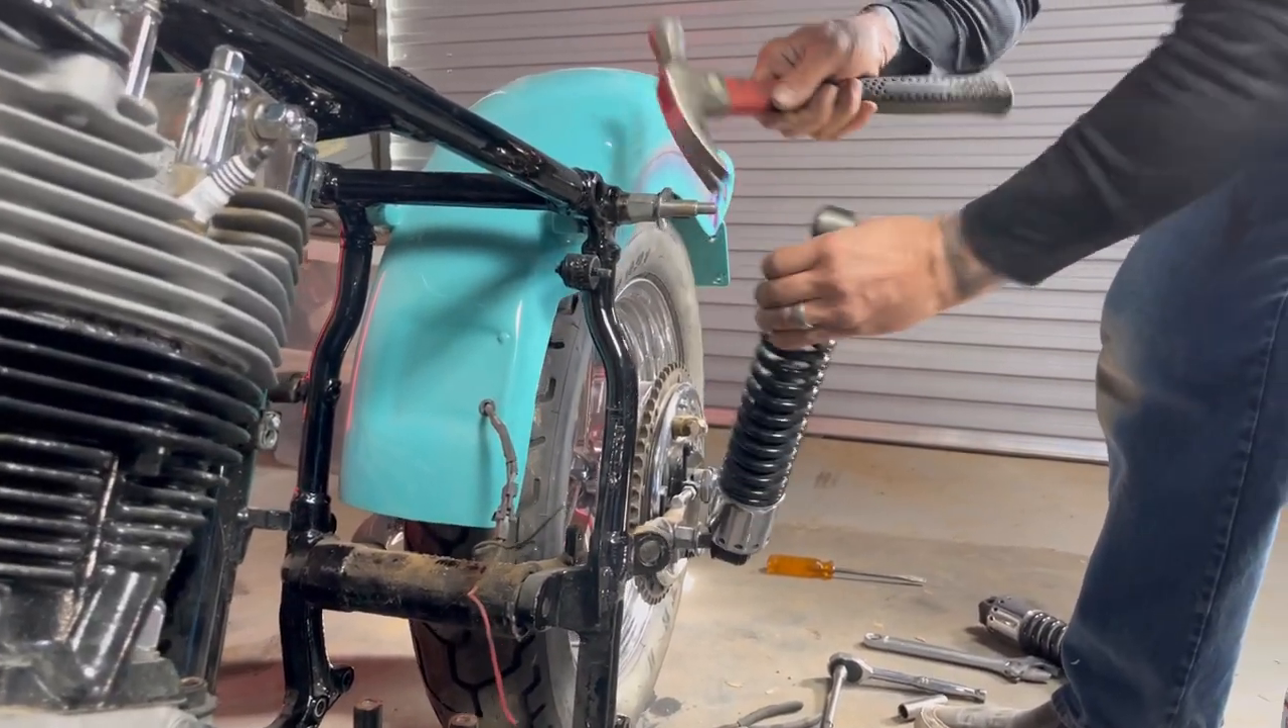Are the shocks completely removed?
No.